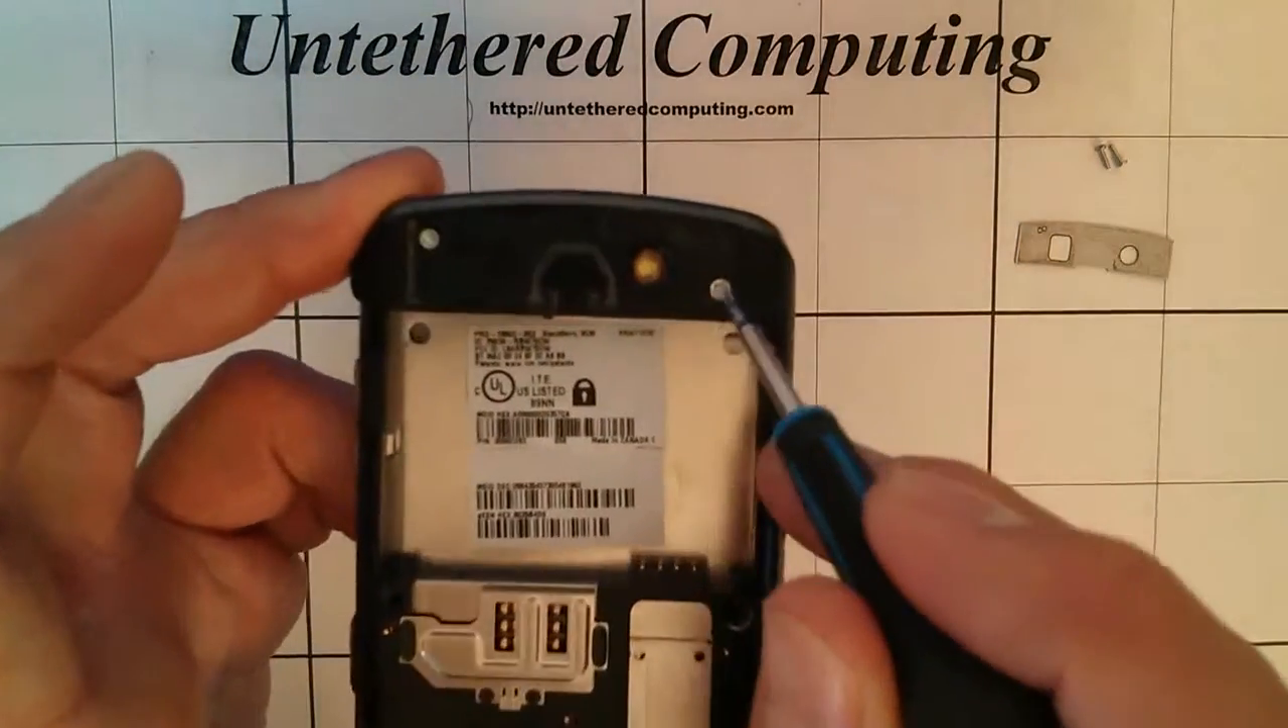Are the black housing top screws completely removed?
No.